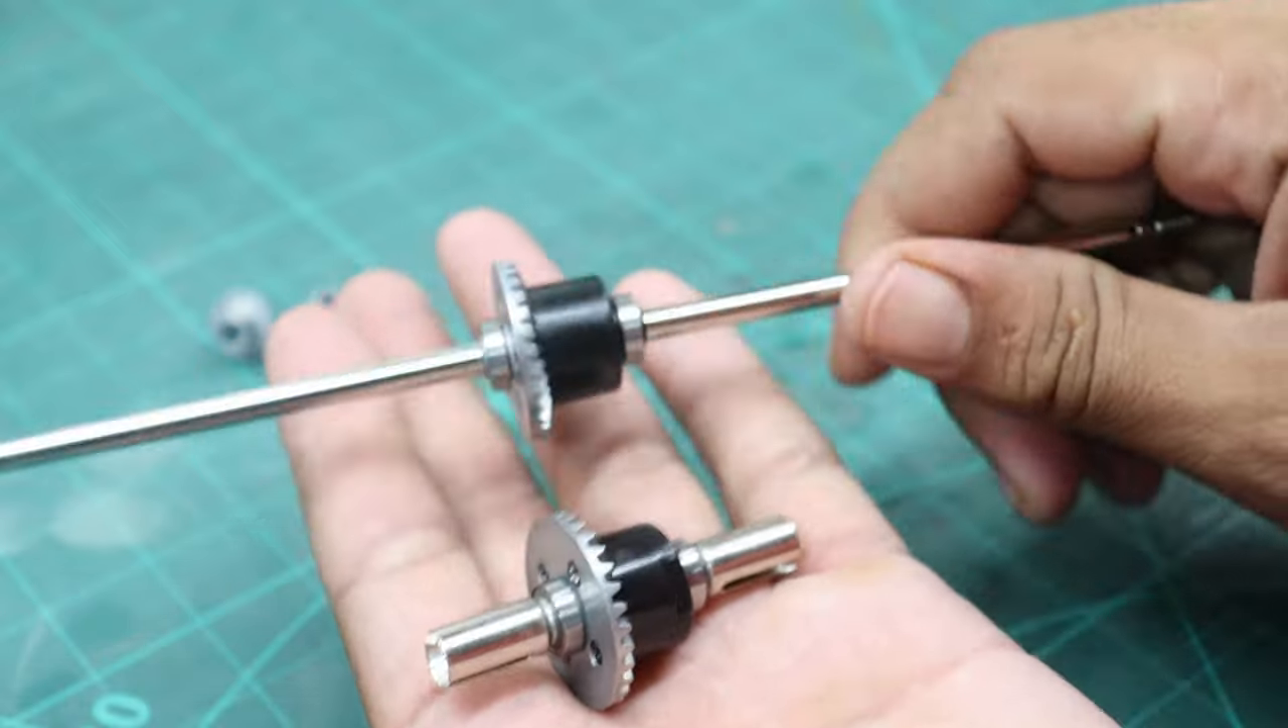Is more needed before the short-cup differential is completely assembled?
No.